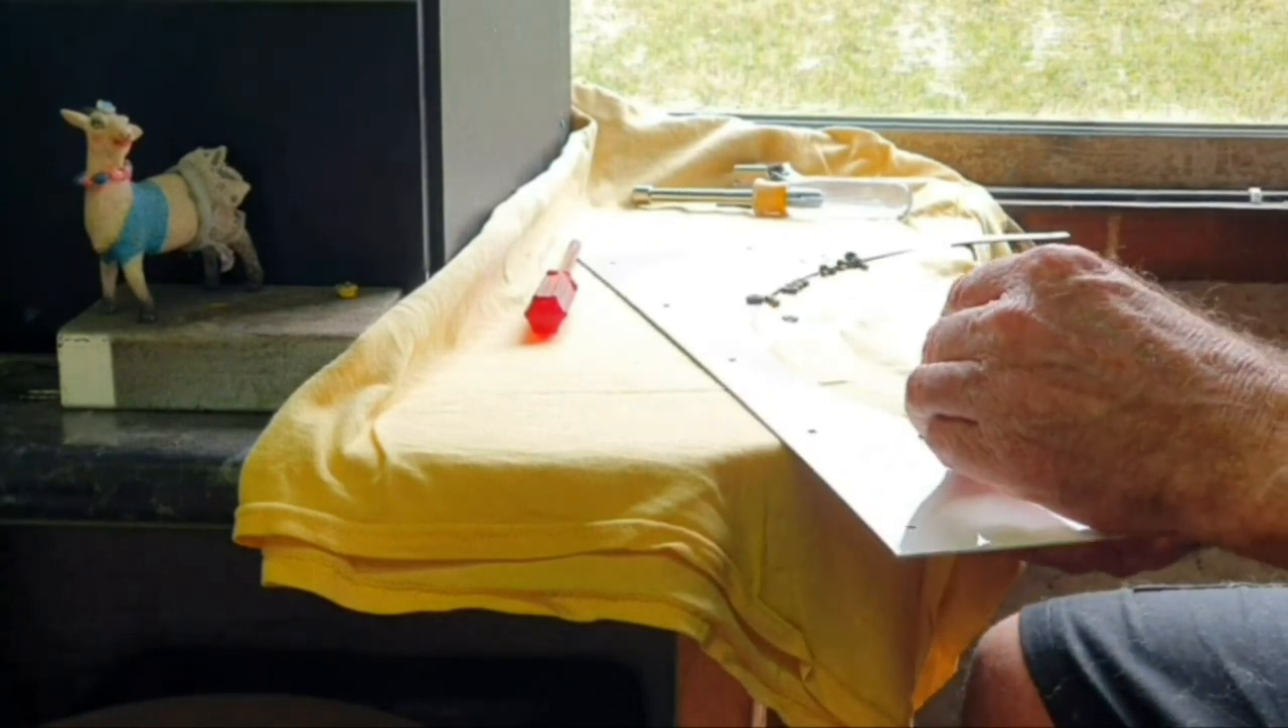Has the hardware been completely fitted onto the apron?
No.